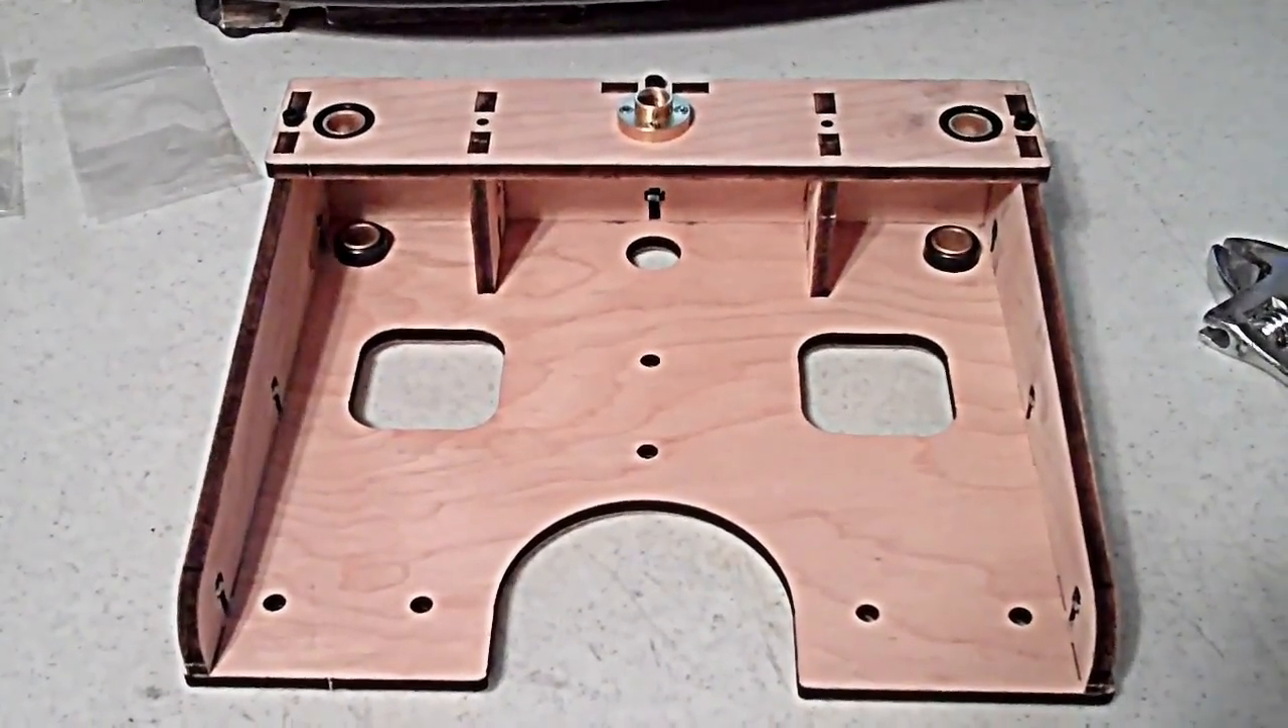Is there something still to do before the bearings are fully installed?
No.